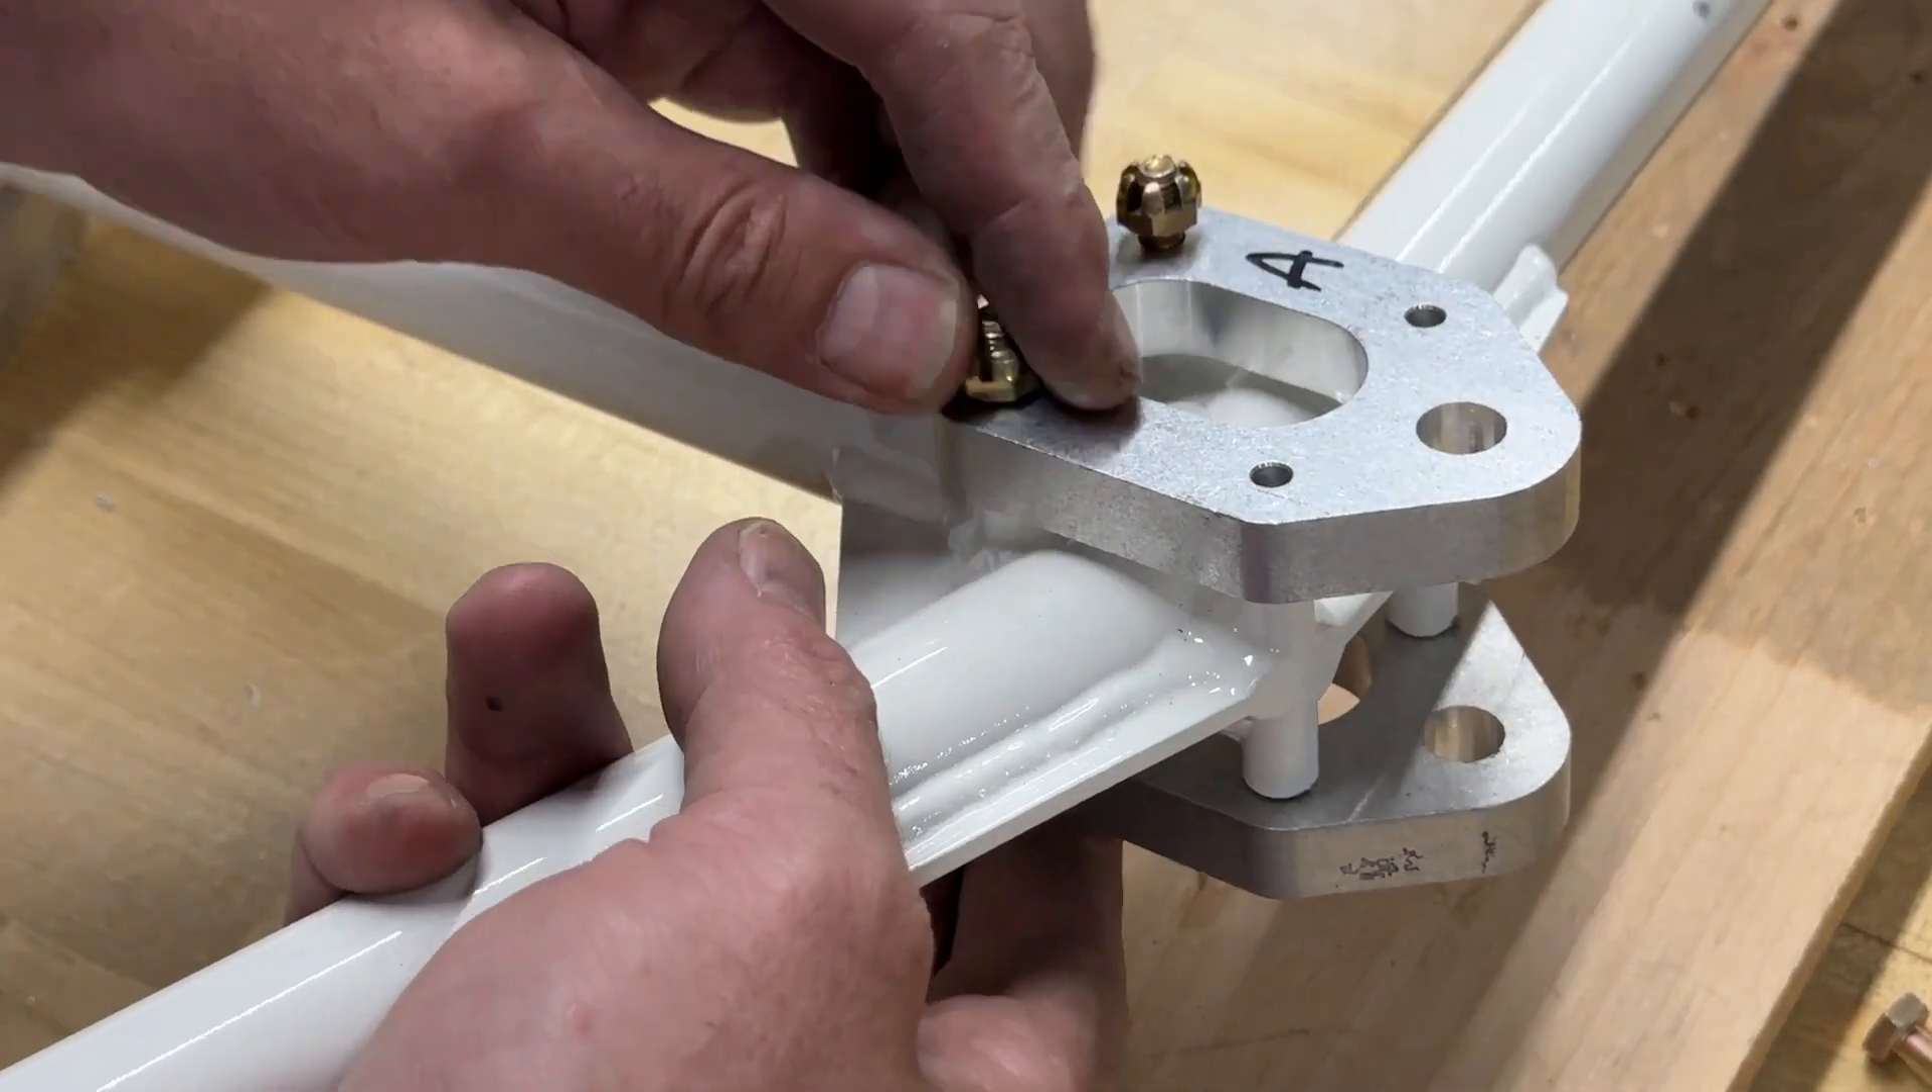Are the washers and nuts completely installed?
No.